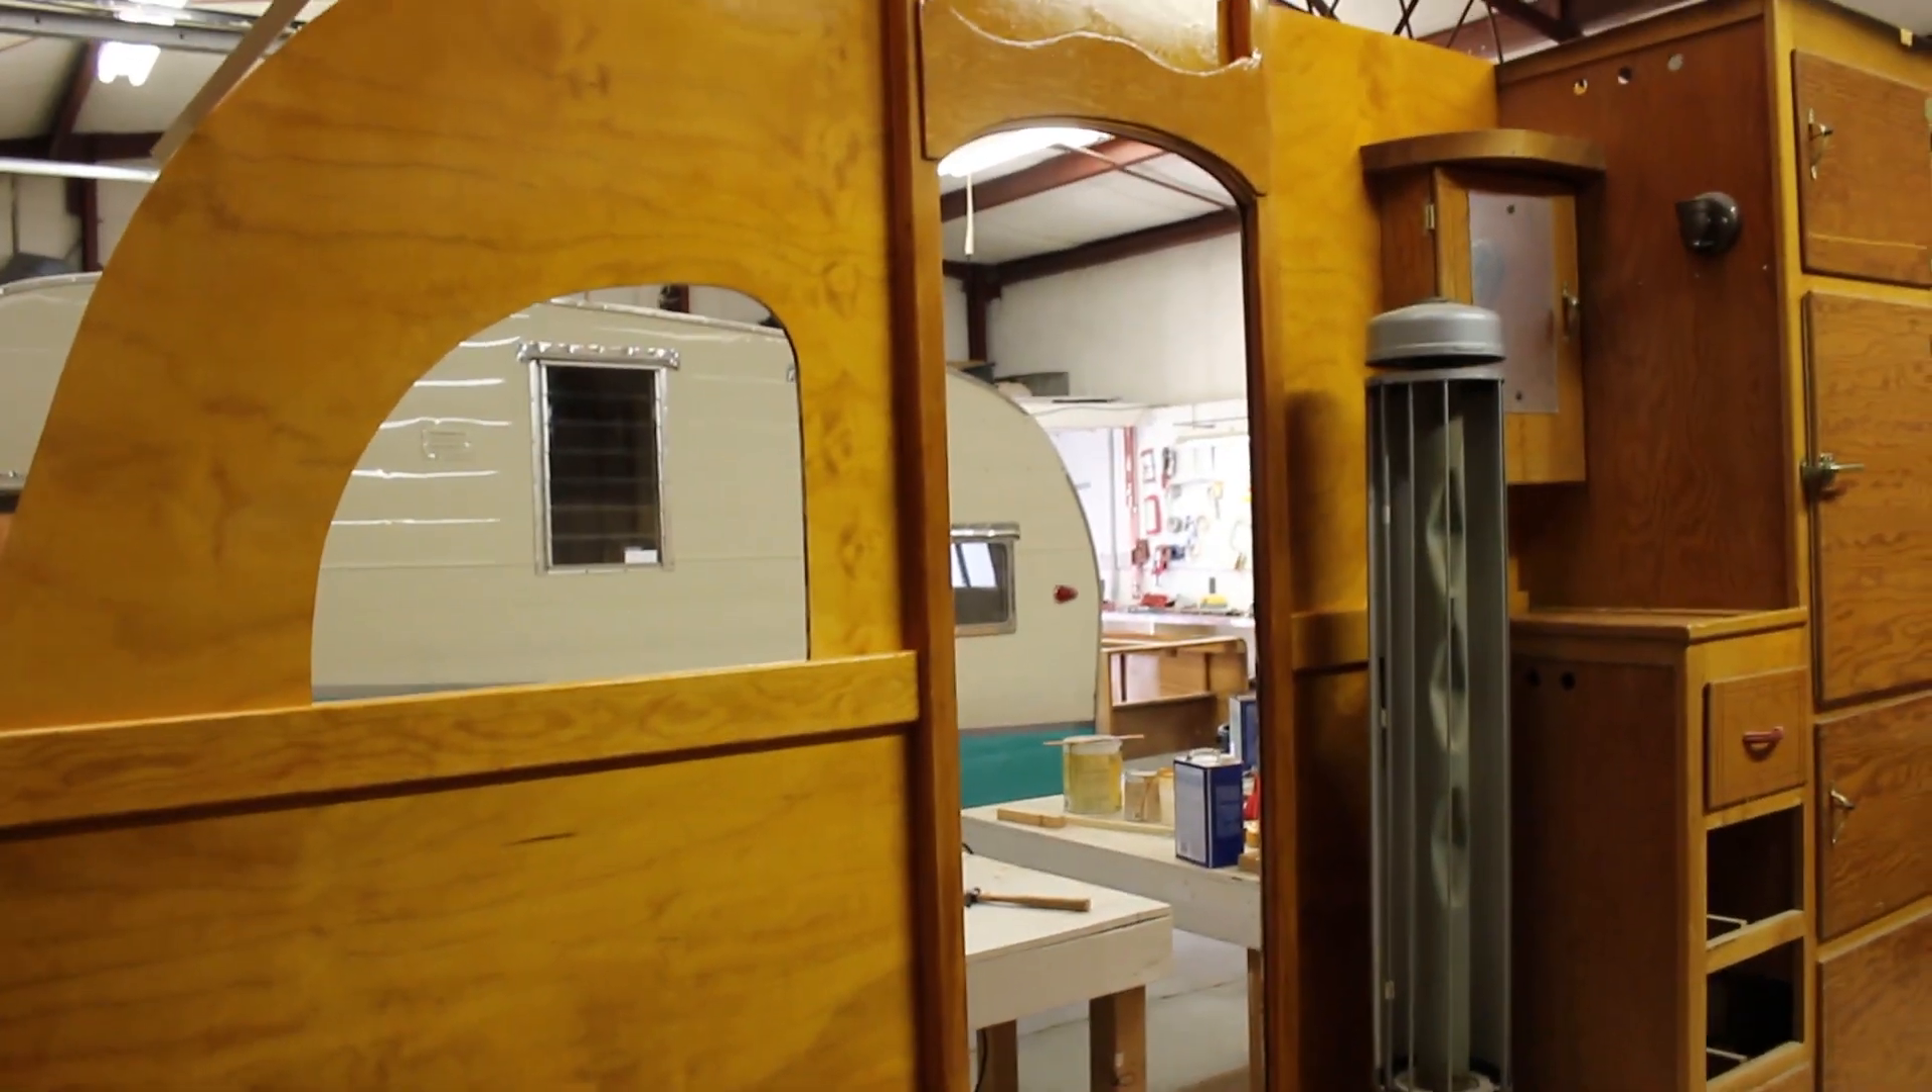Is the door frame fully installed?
Yes.